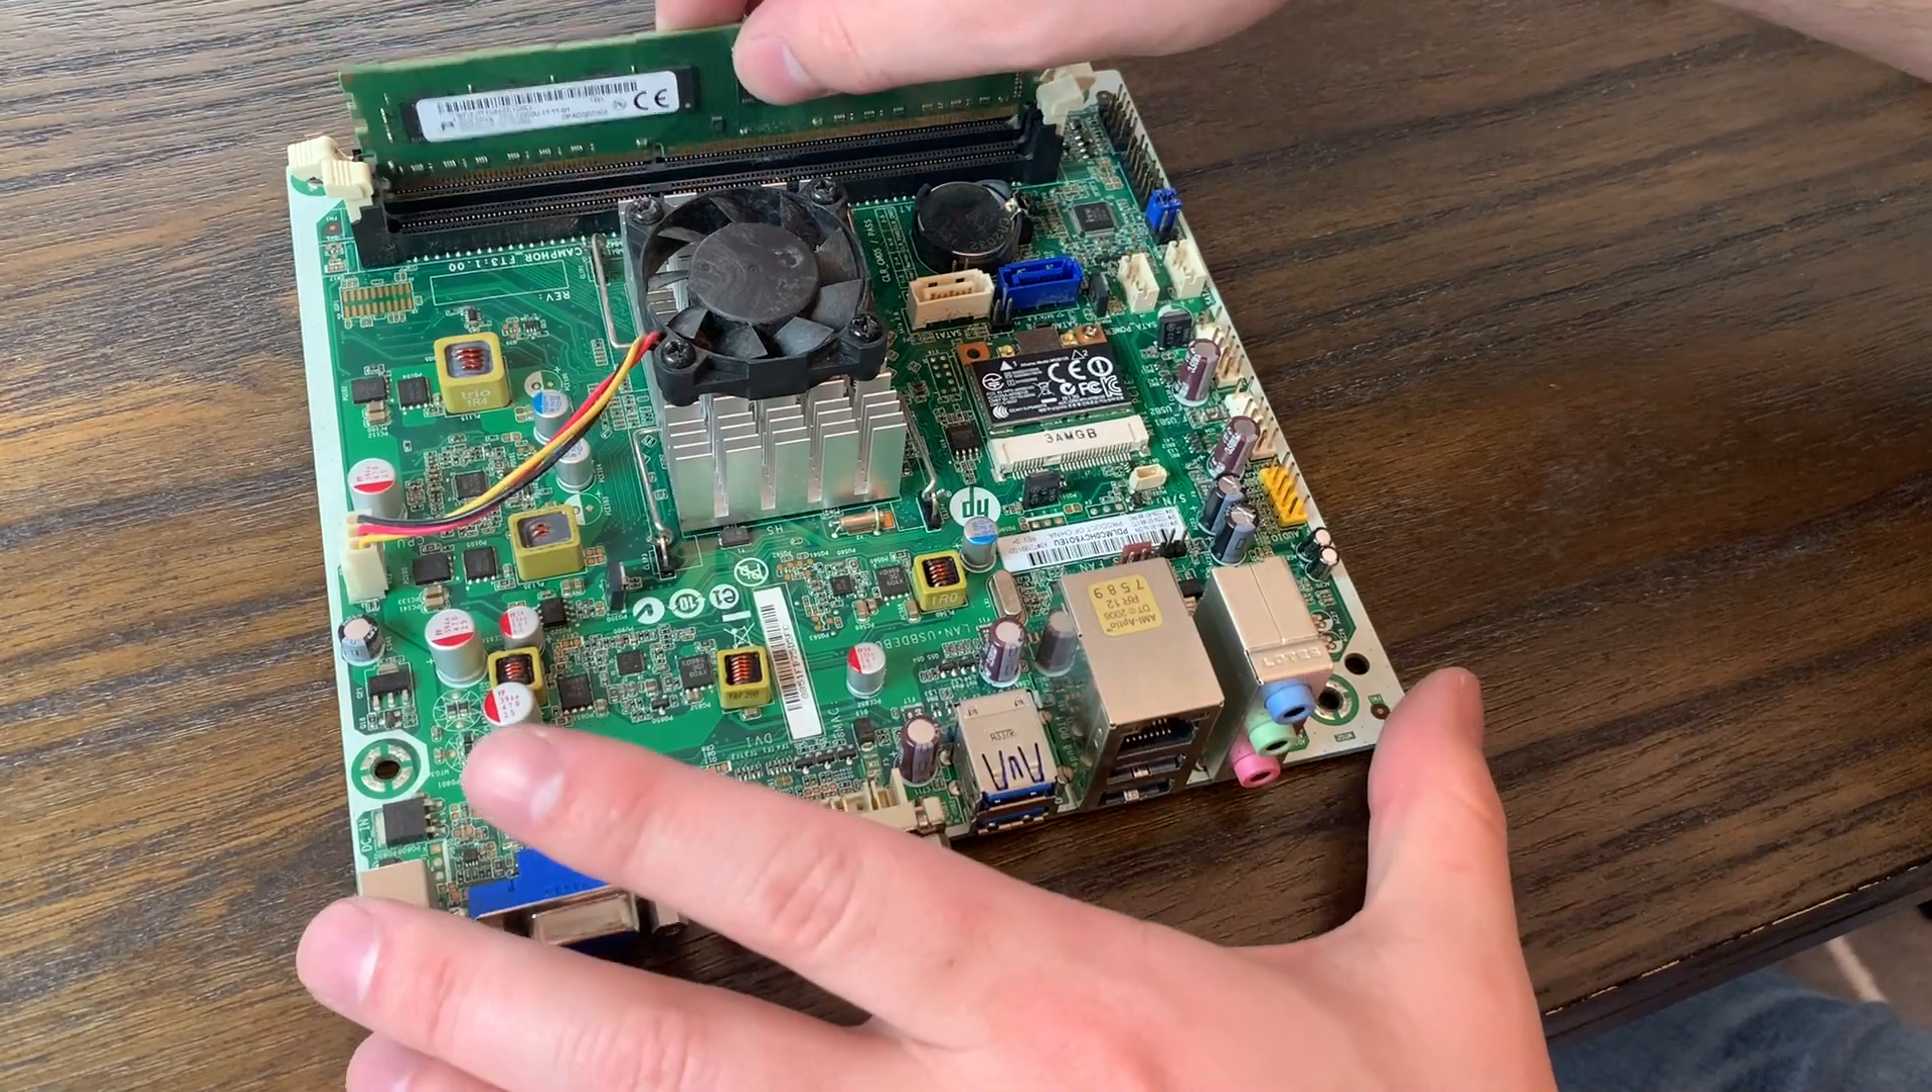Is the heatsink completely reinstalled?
Yes.